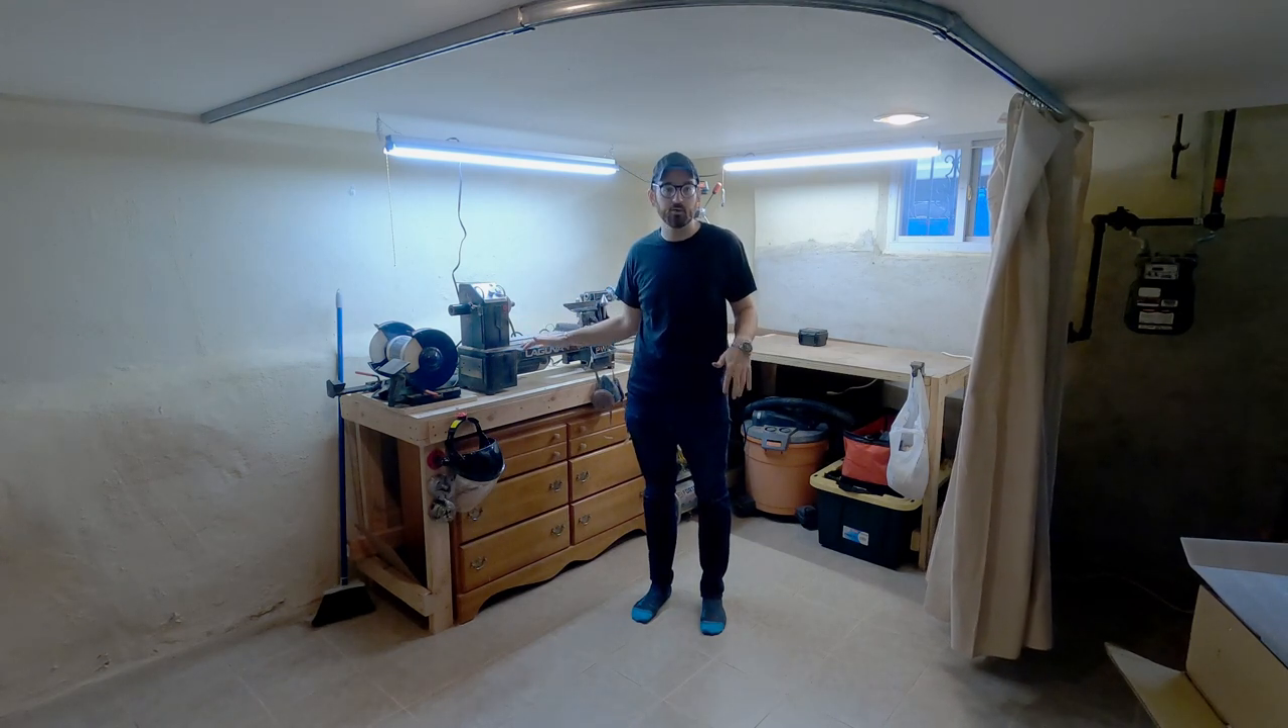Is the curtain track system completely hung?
Yes.